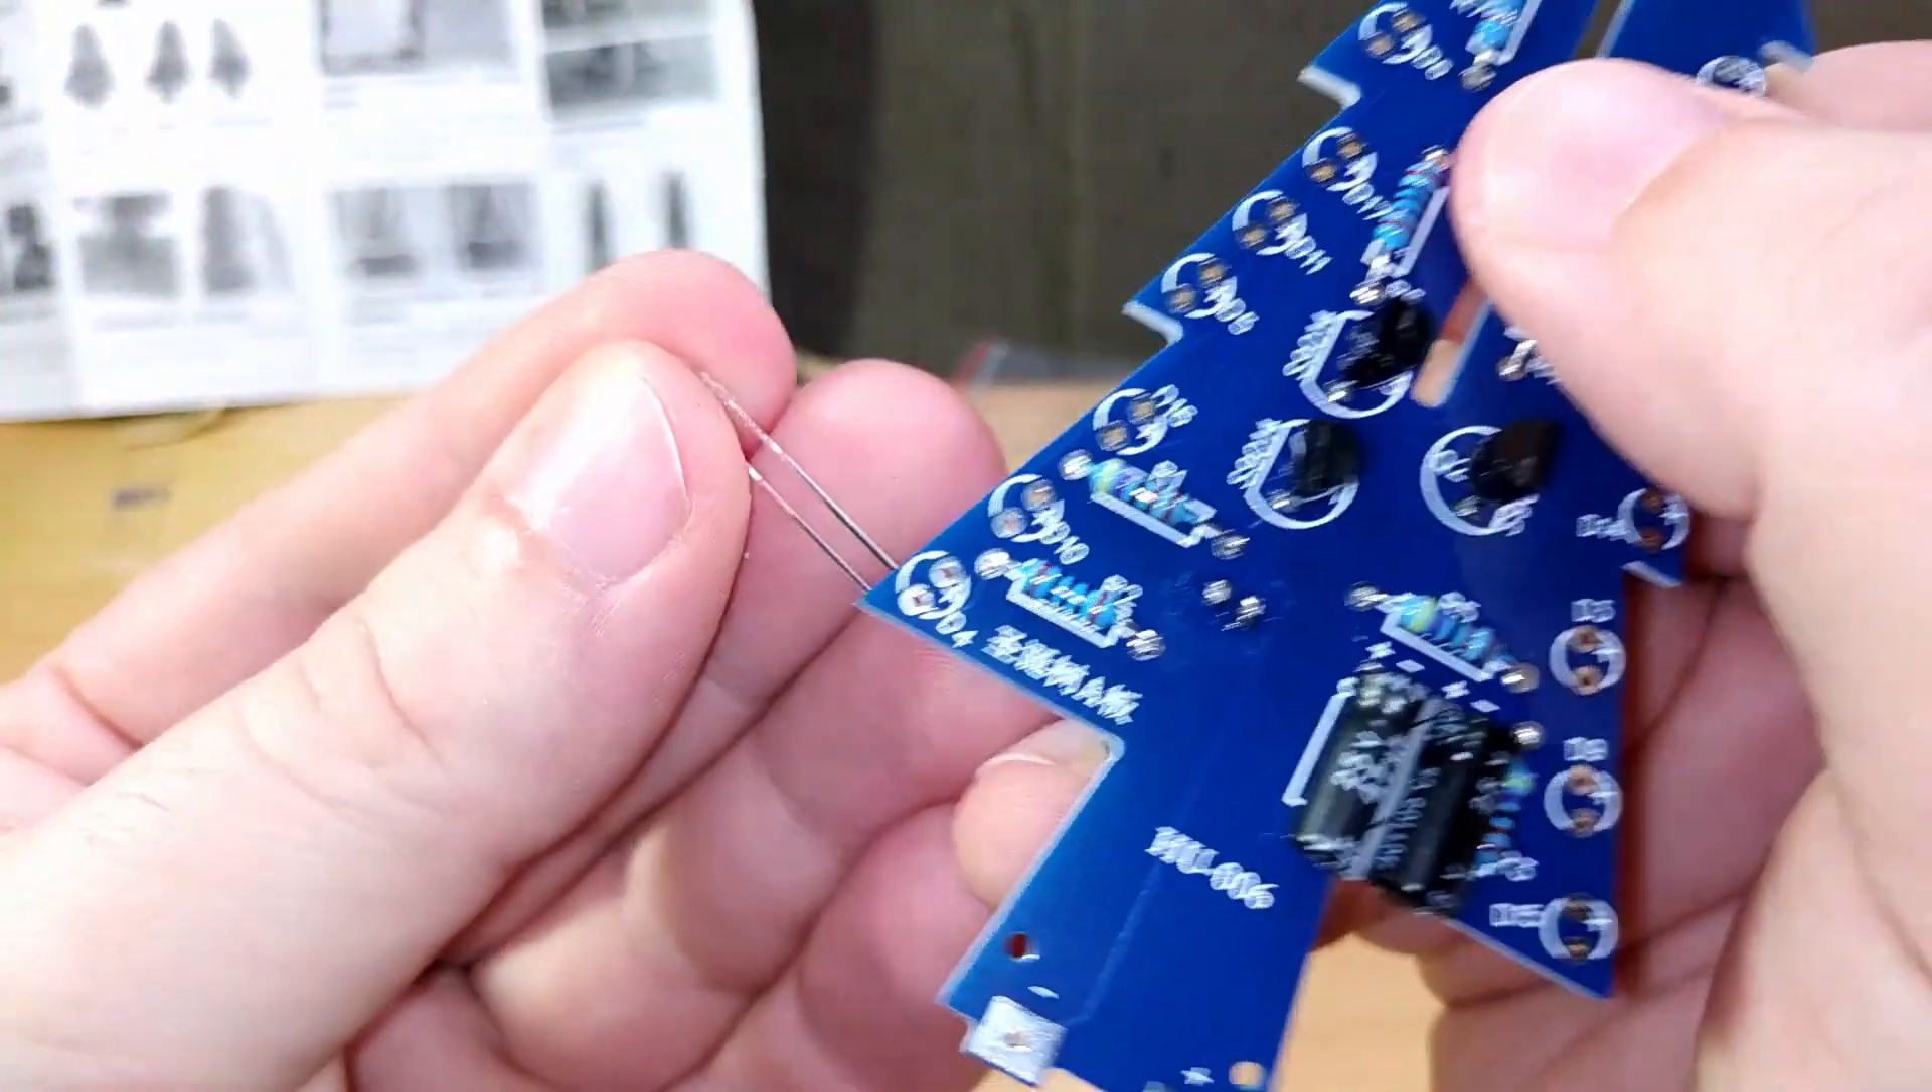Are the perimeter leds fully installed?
No.